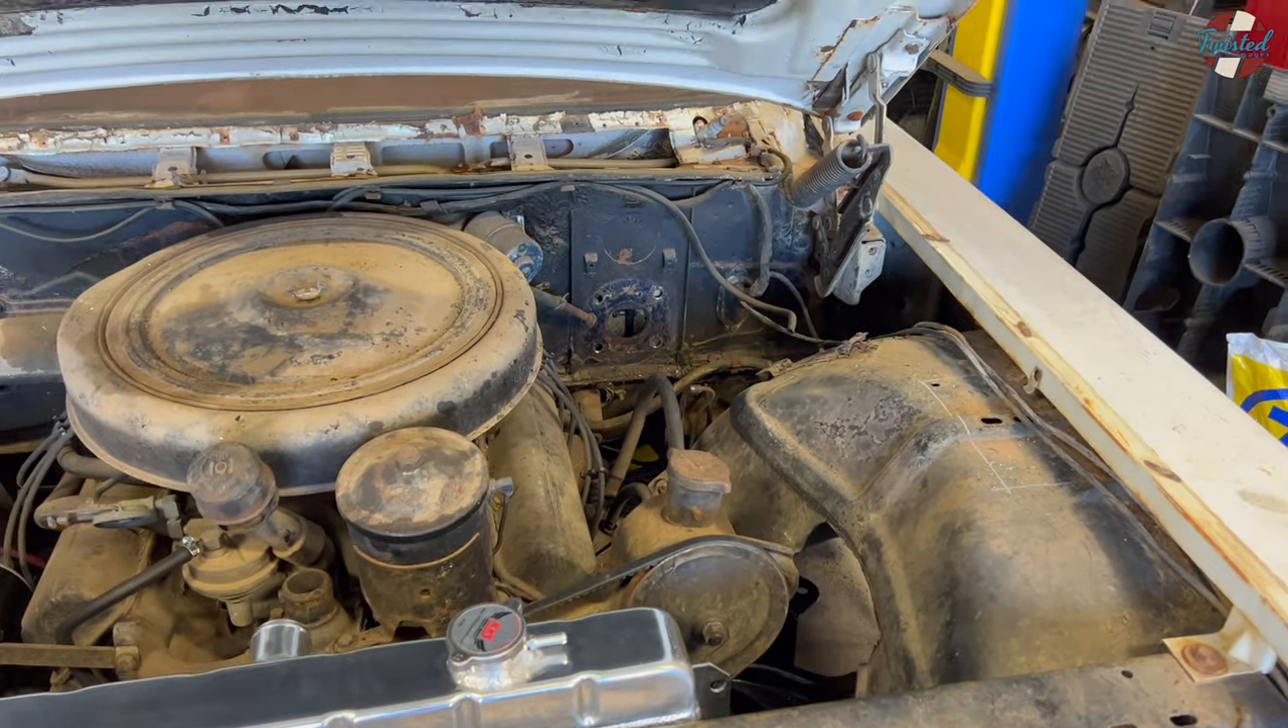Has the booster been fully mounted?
No.